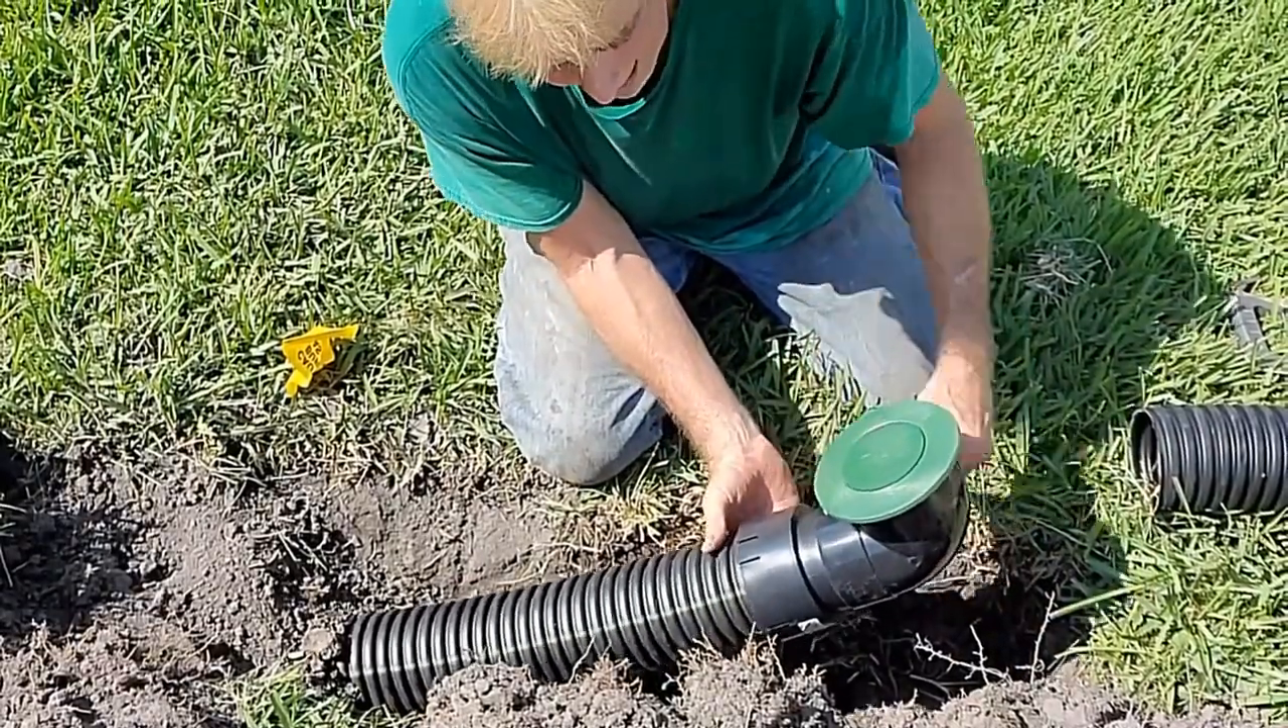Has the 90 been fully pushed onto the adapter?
Yes.